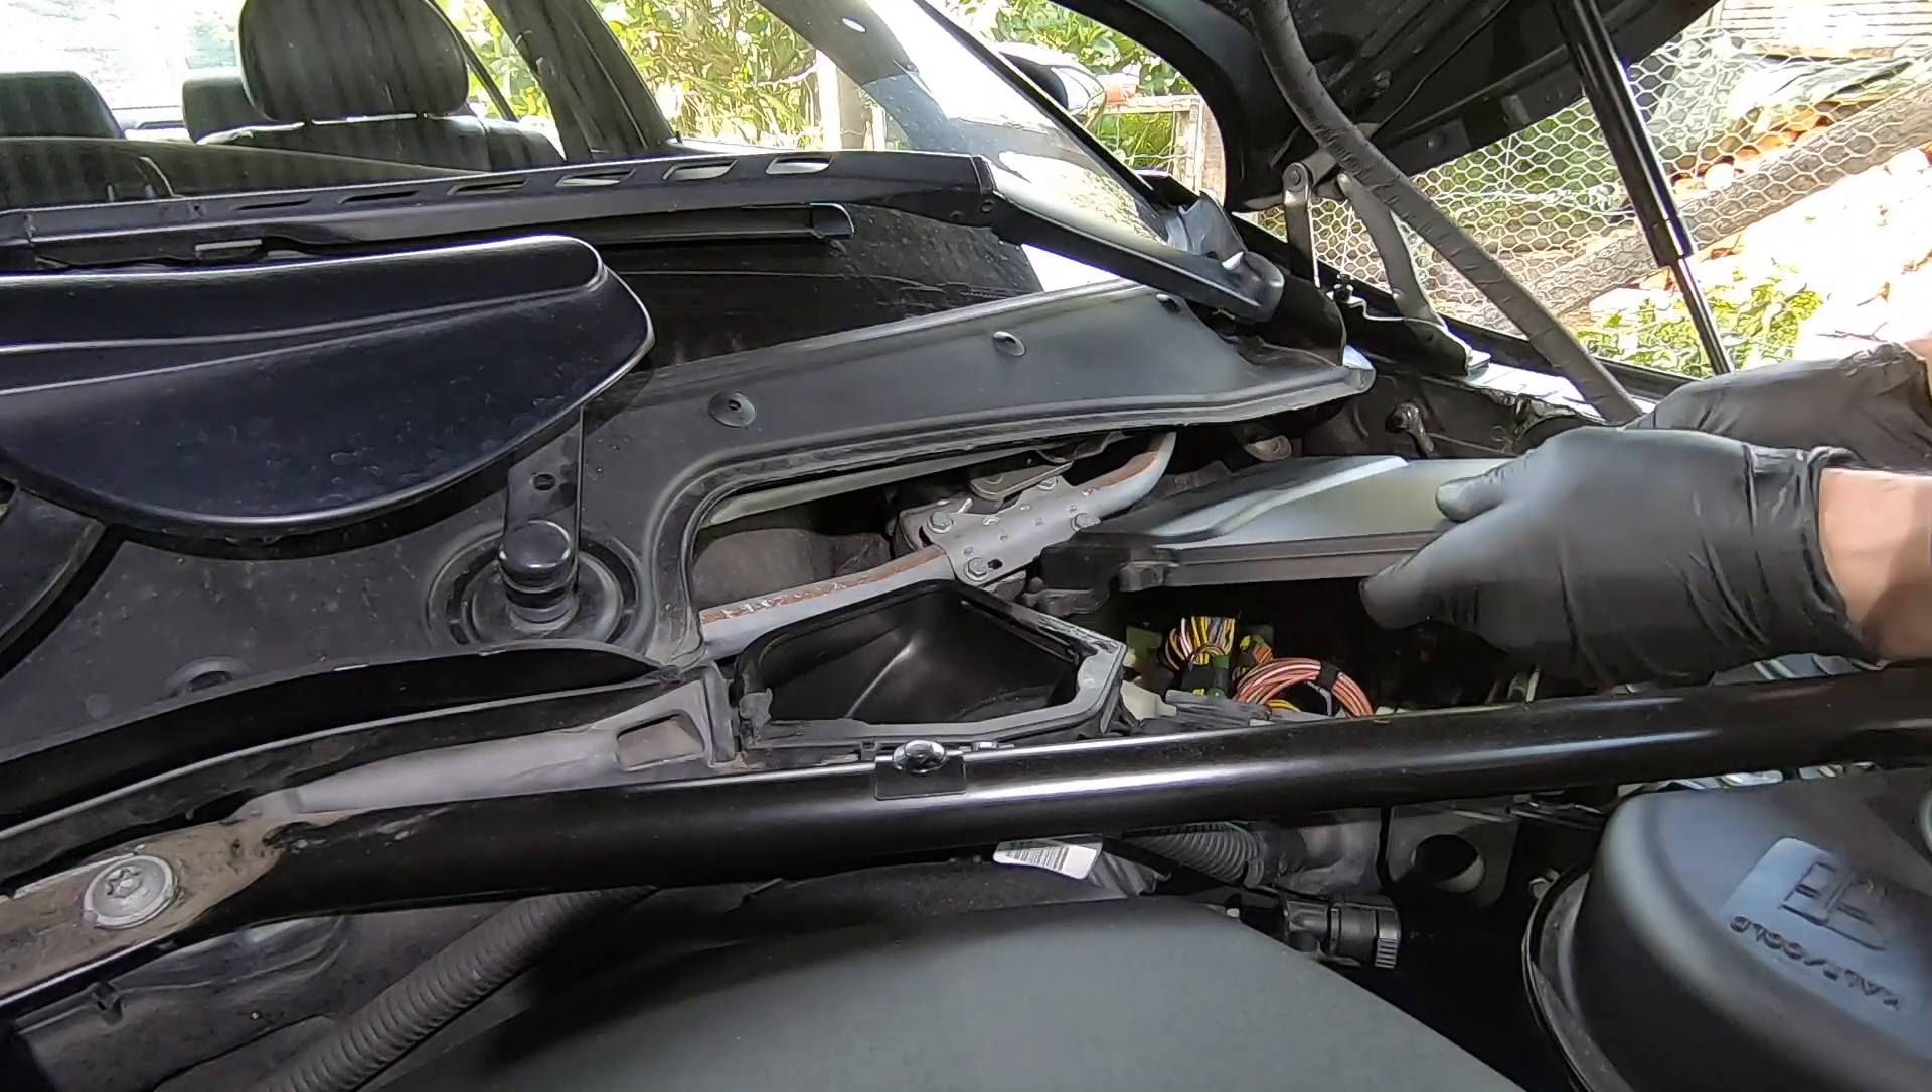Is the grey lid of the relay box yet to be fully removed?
Yes.